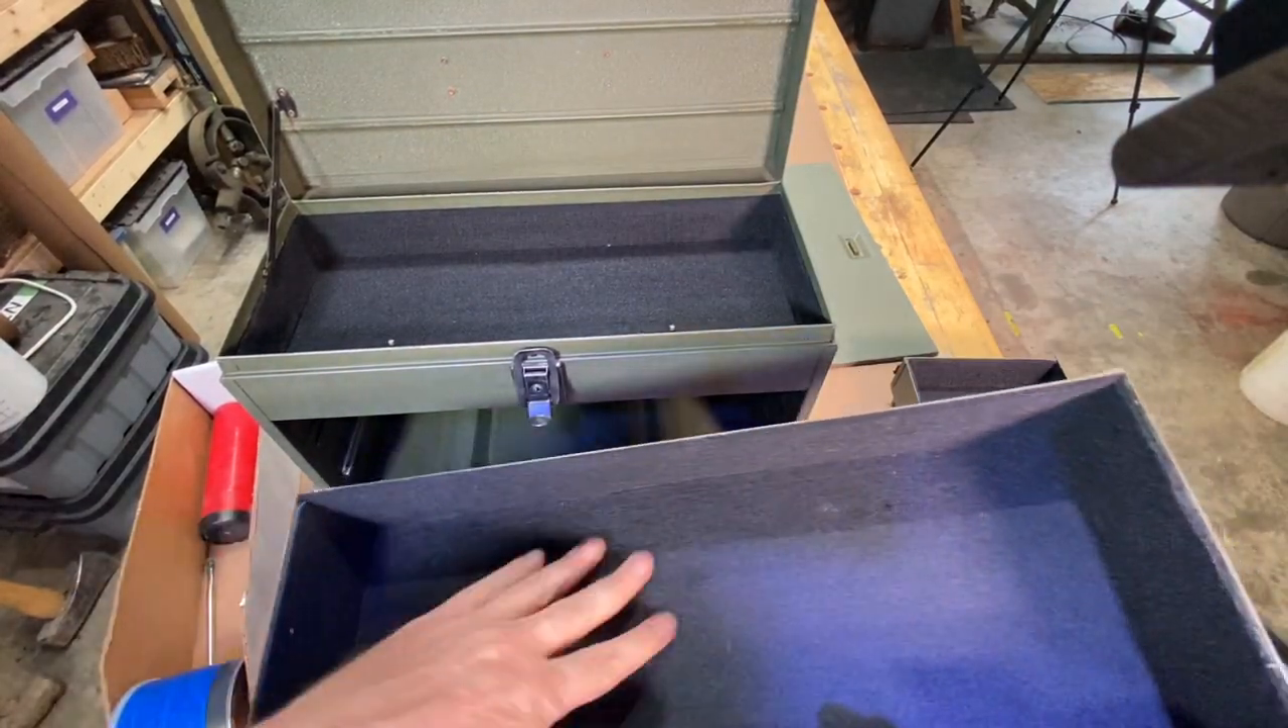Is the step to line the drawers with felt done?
Yes.